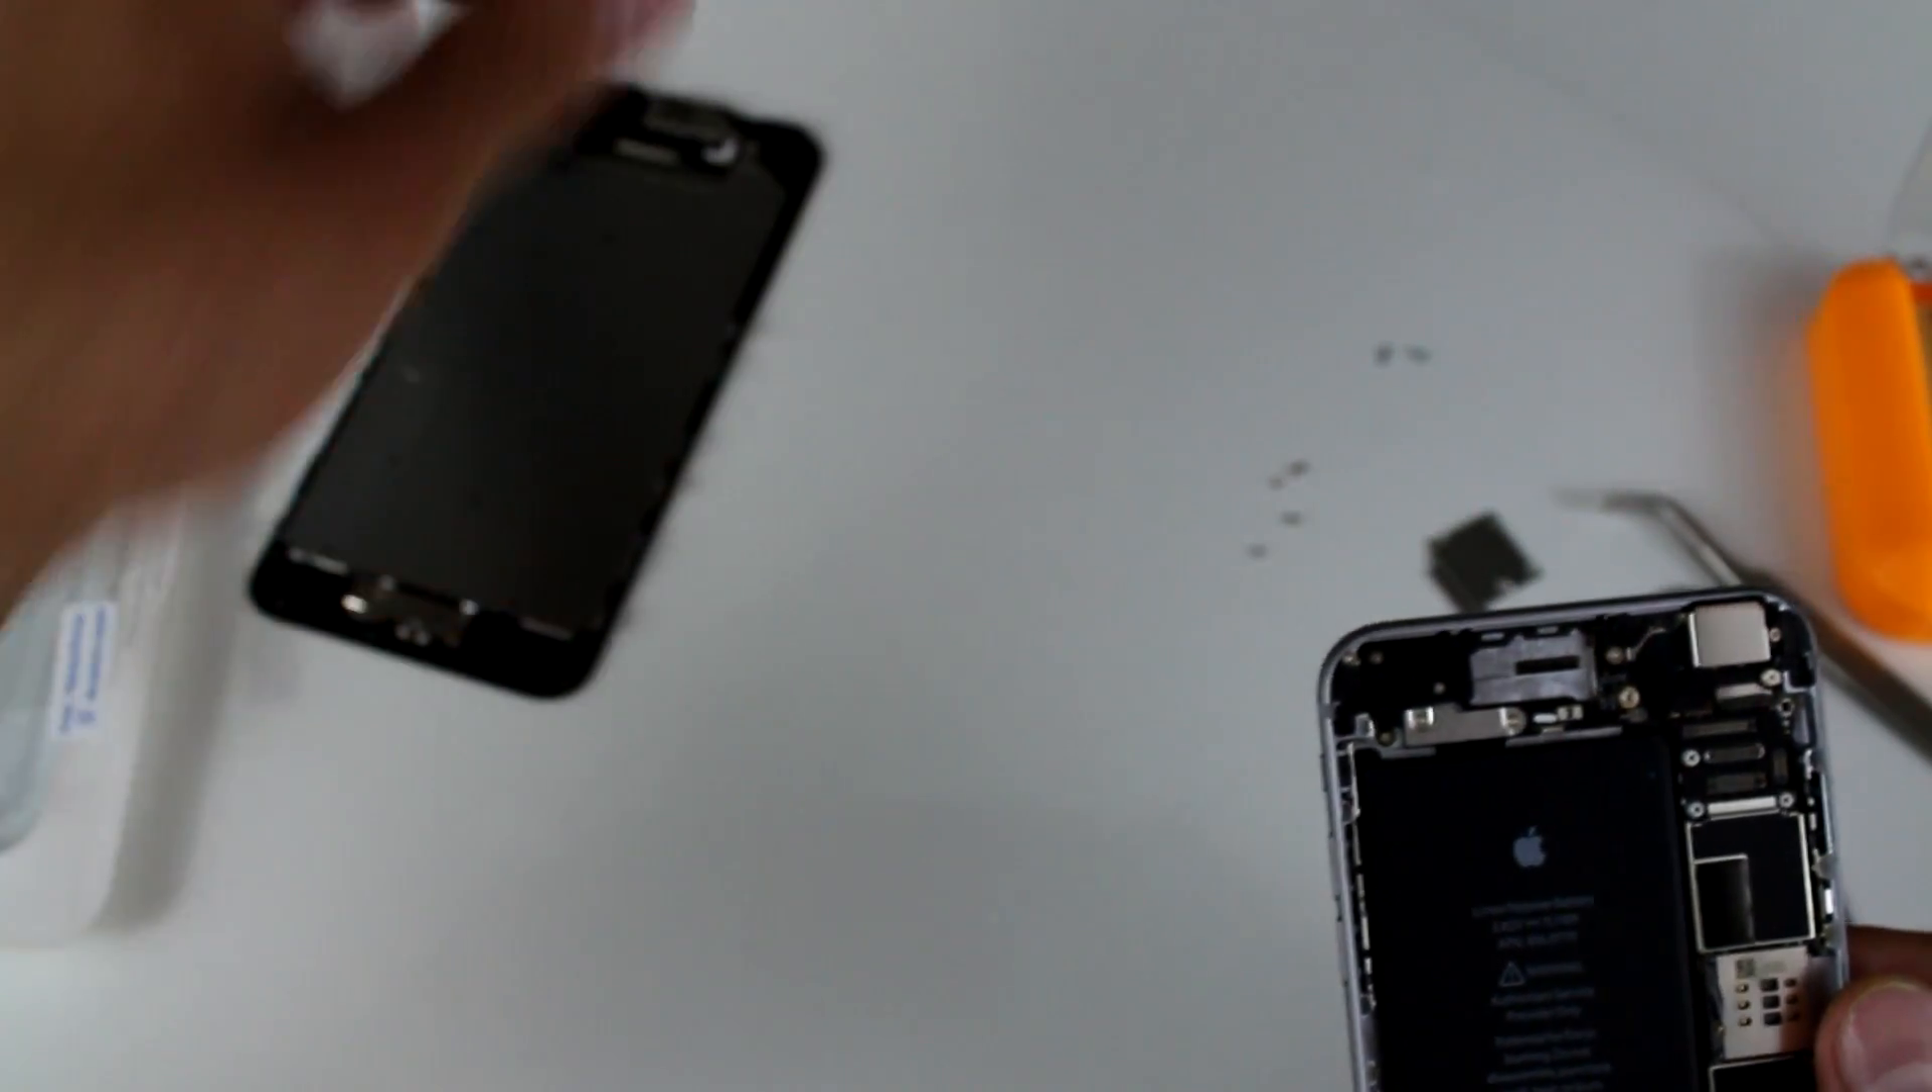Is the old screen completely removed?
Yes.